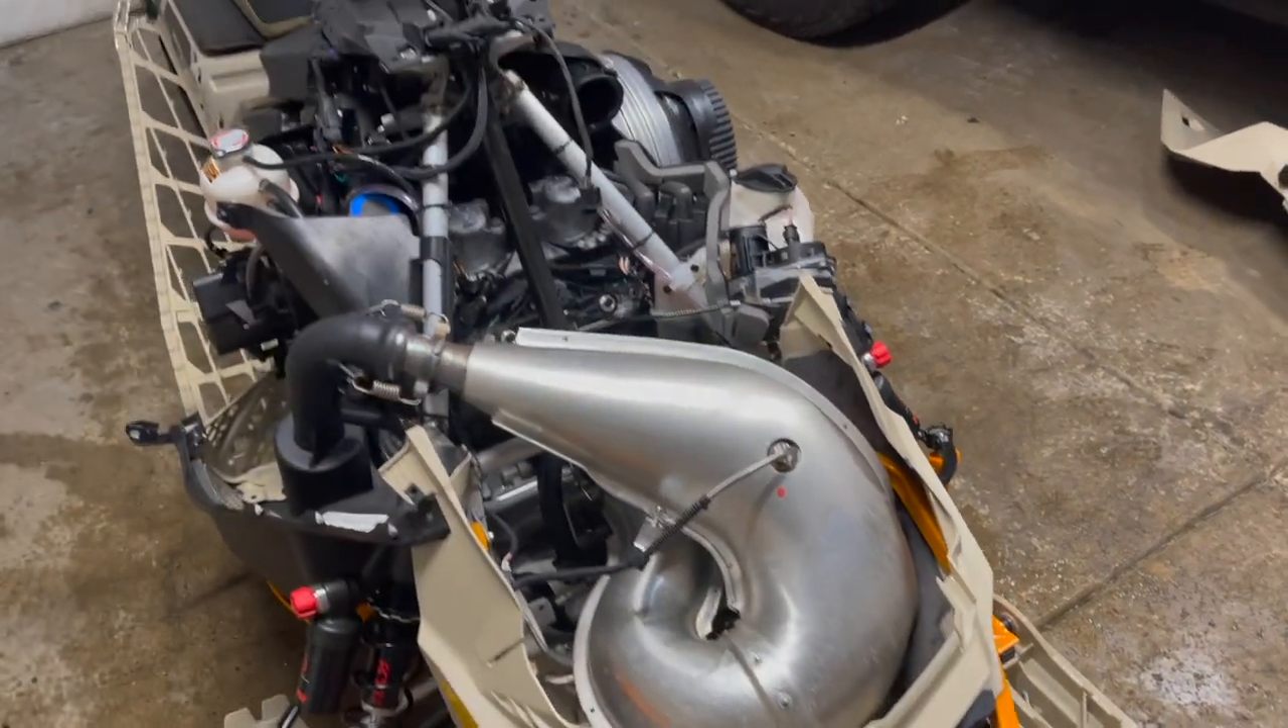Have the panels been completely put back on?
No.